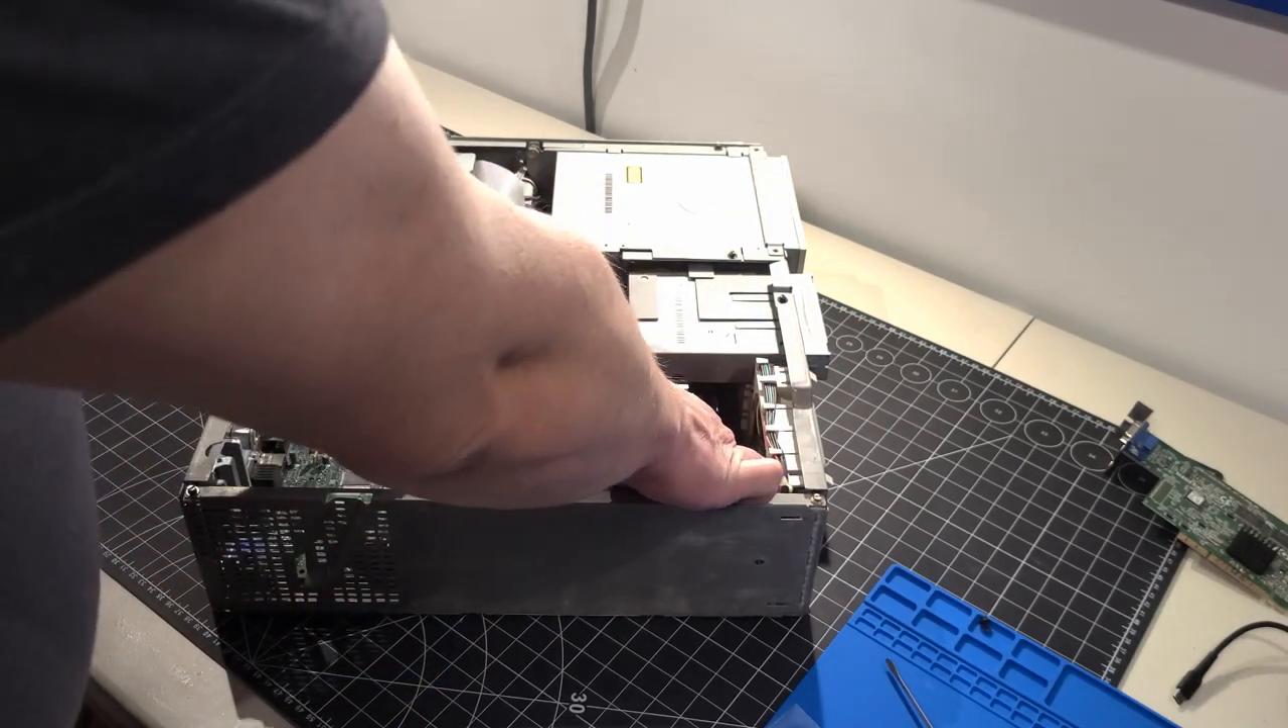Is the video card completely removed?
Yes.